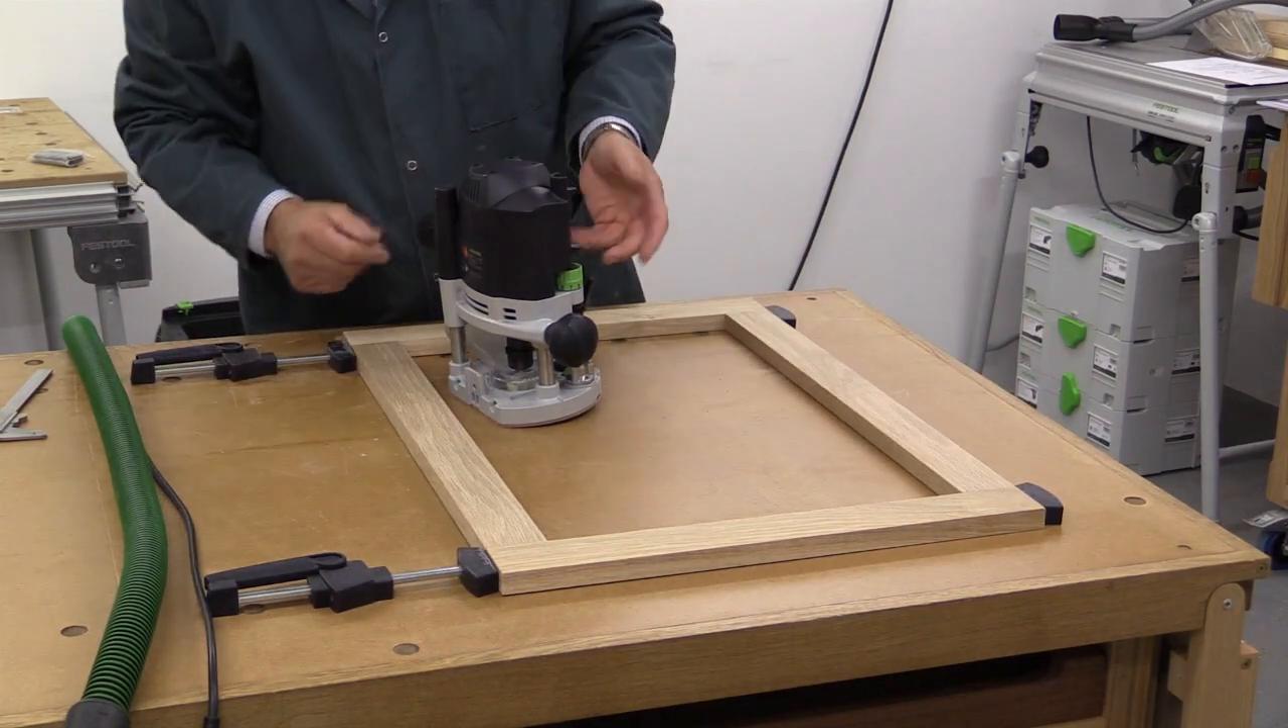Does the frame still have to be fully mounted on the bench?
No.